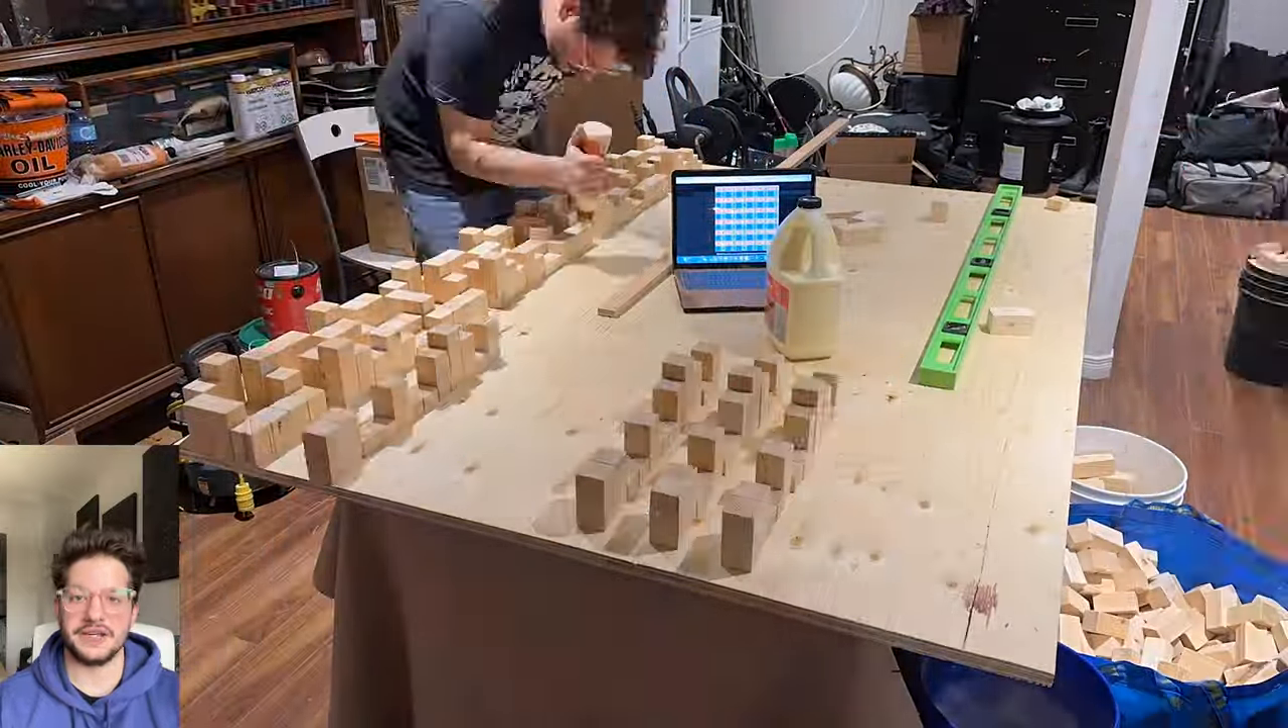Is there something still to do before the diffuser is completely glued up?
Yes.